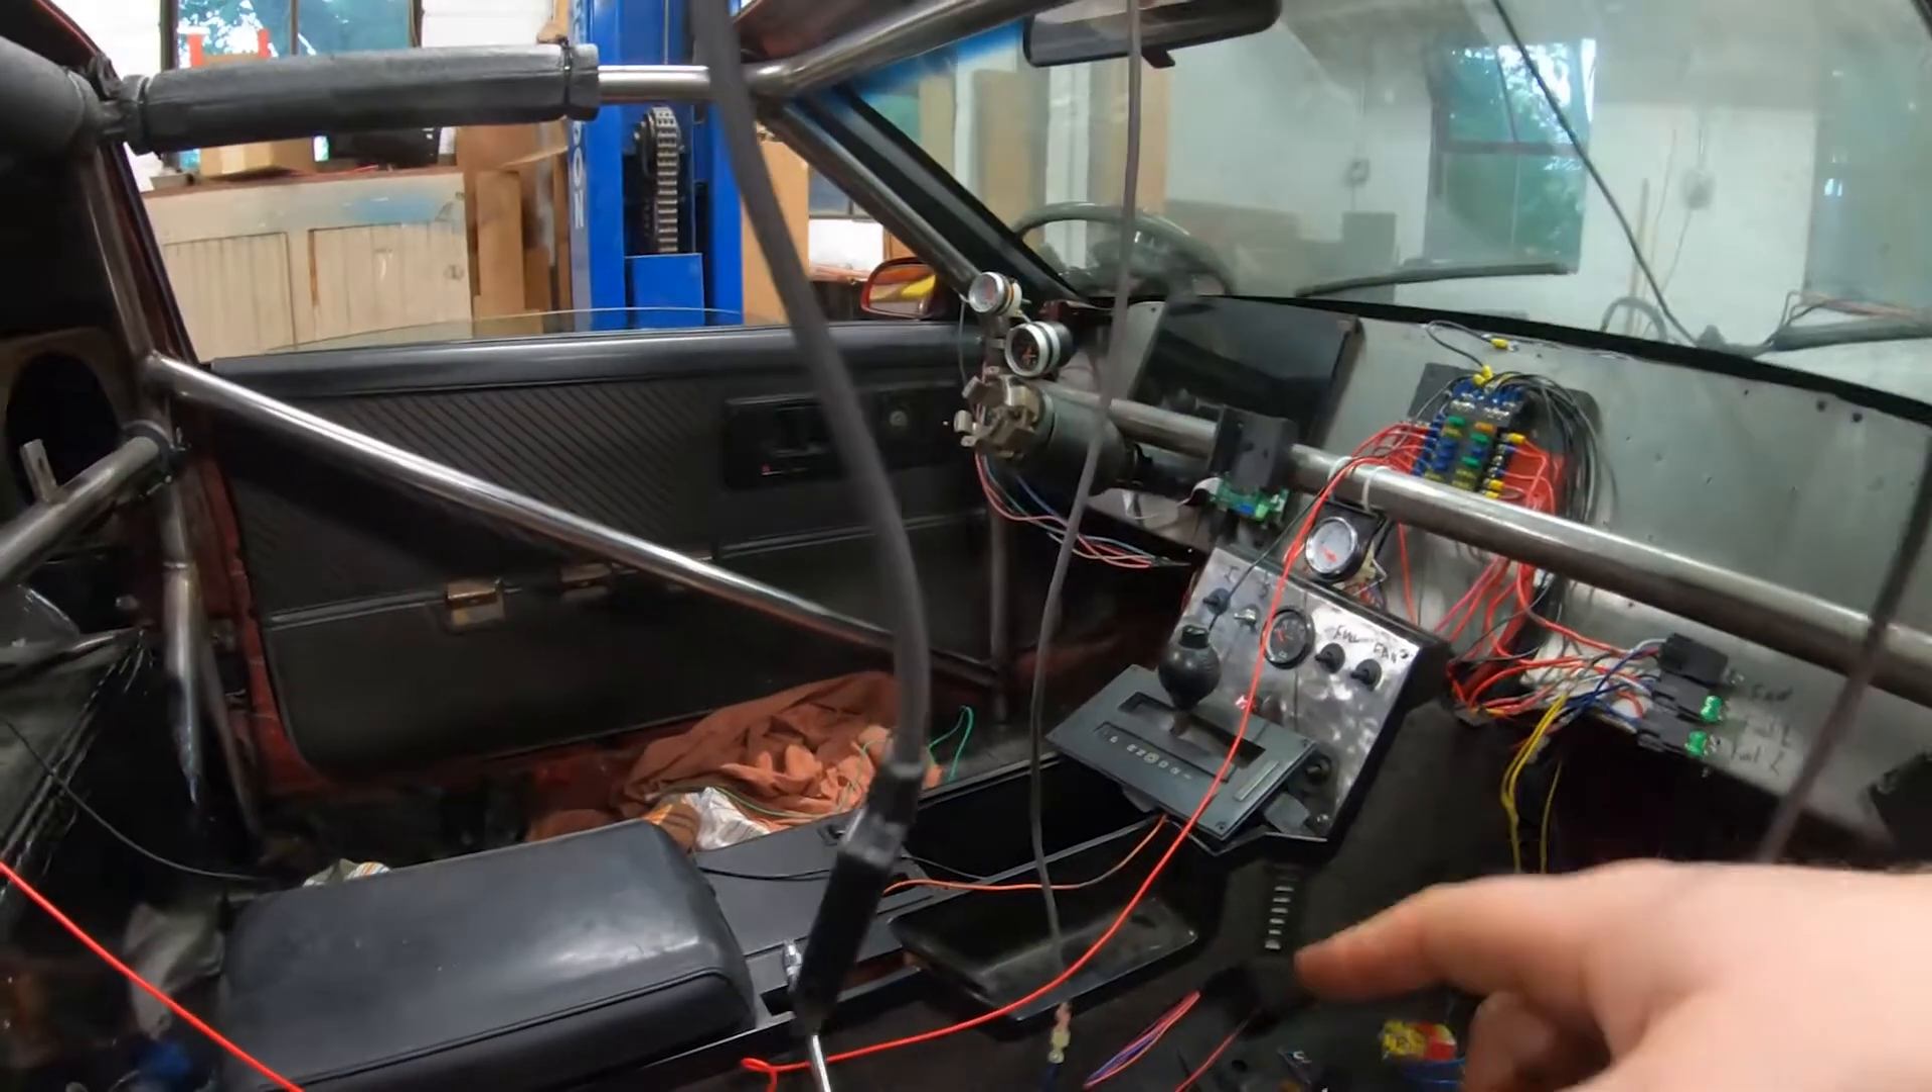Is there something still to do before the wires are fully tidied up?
Yes.